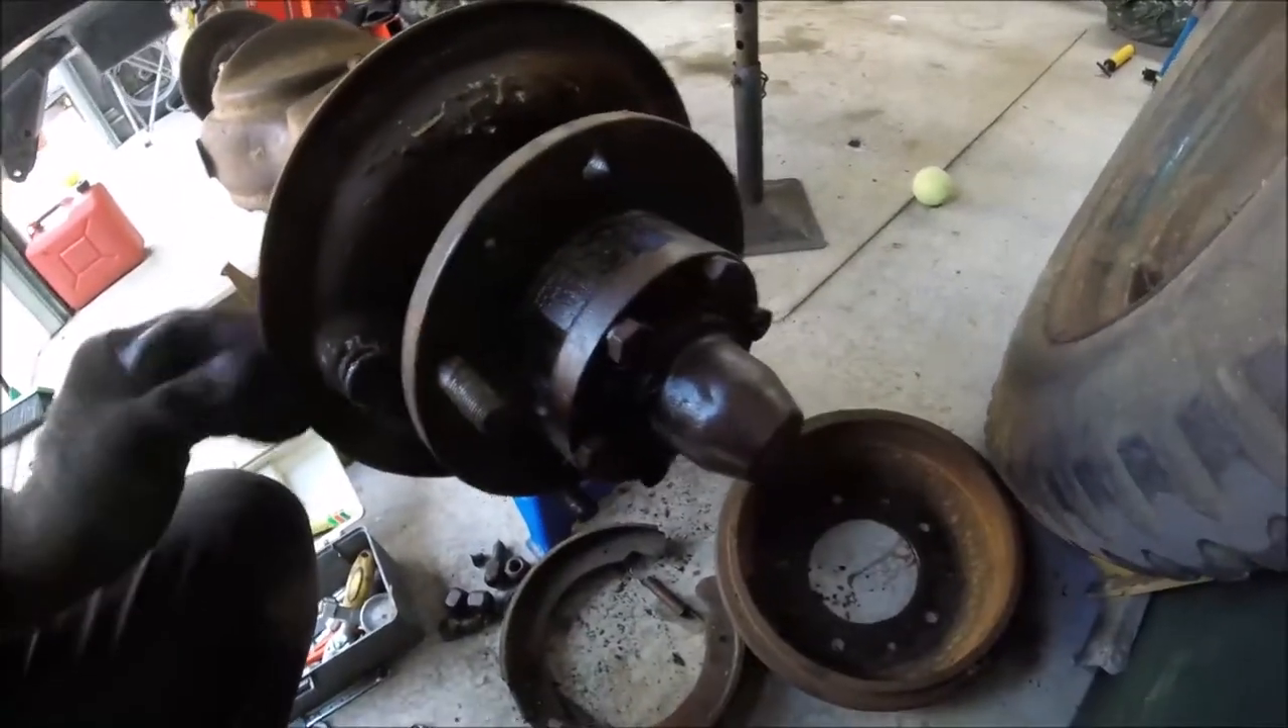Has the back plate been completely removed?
No.